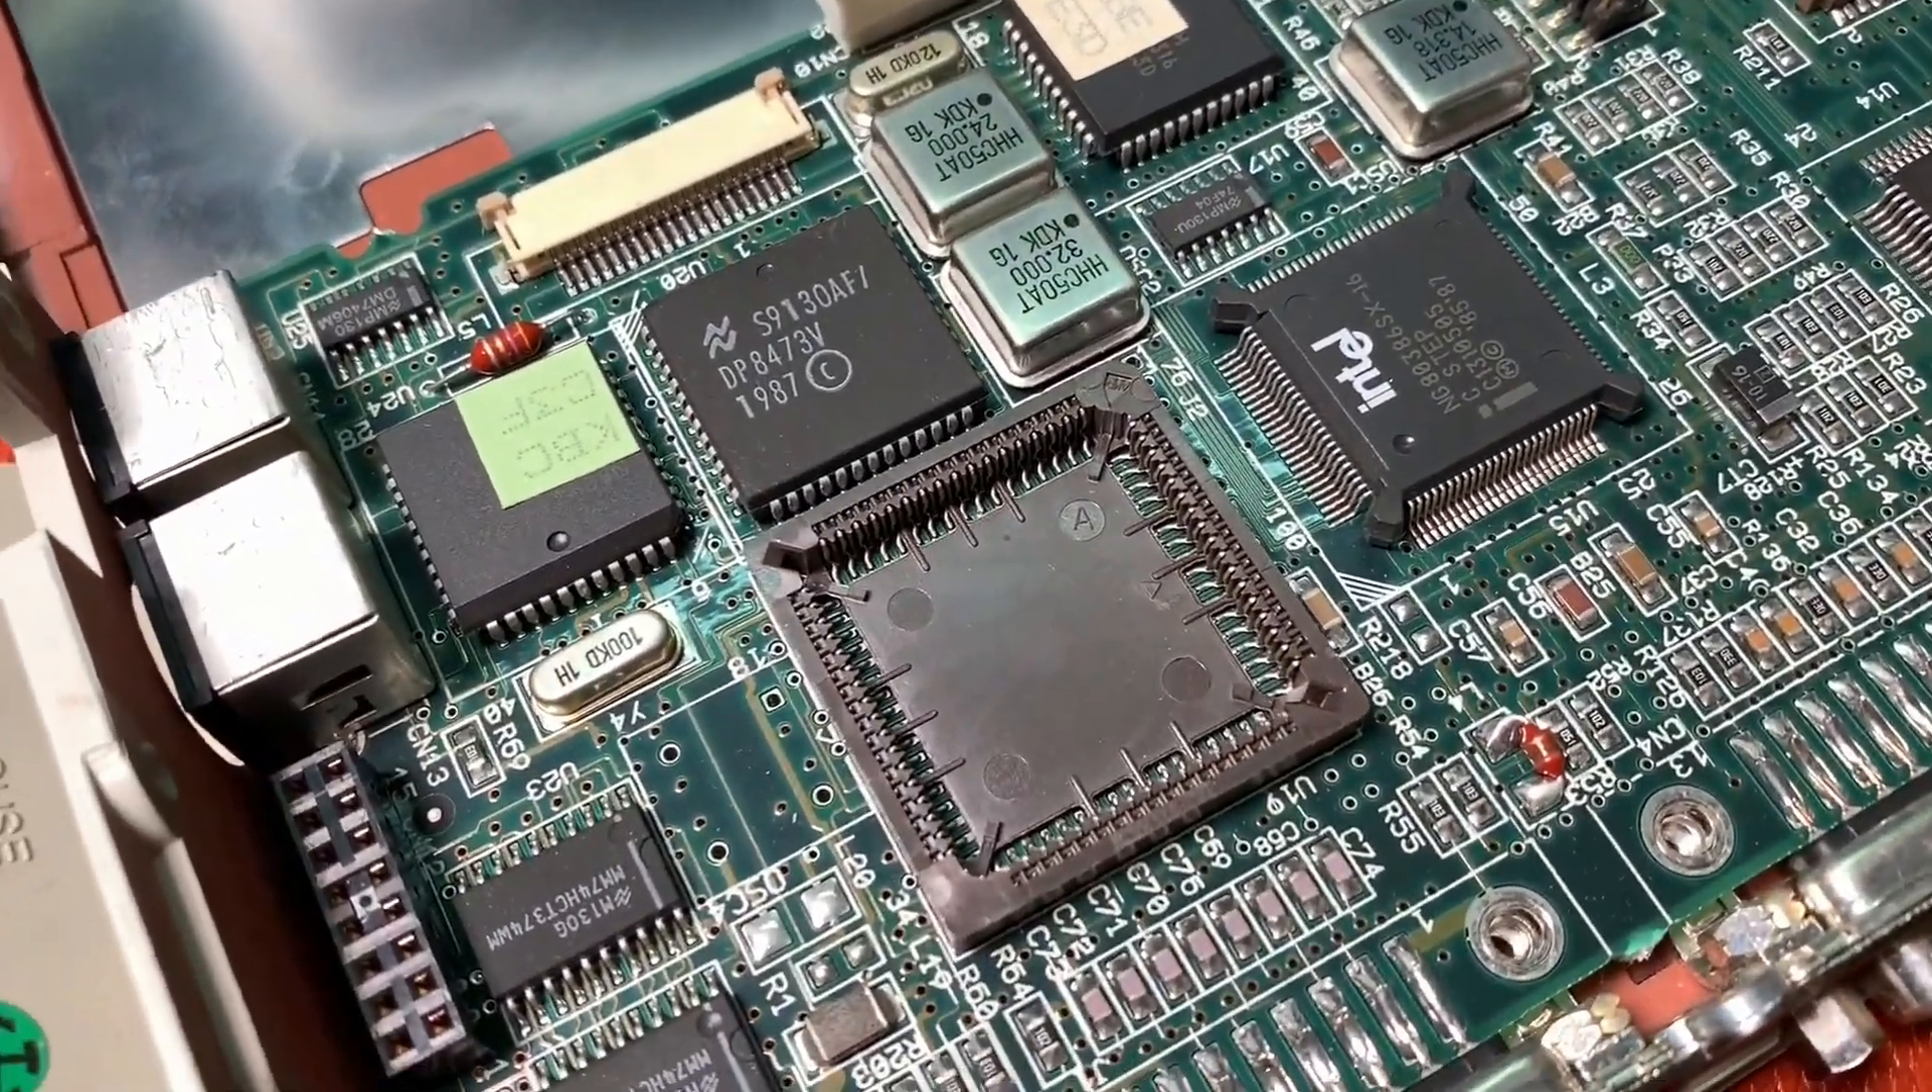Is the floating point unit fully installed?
No.